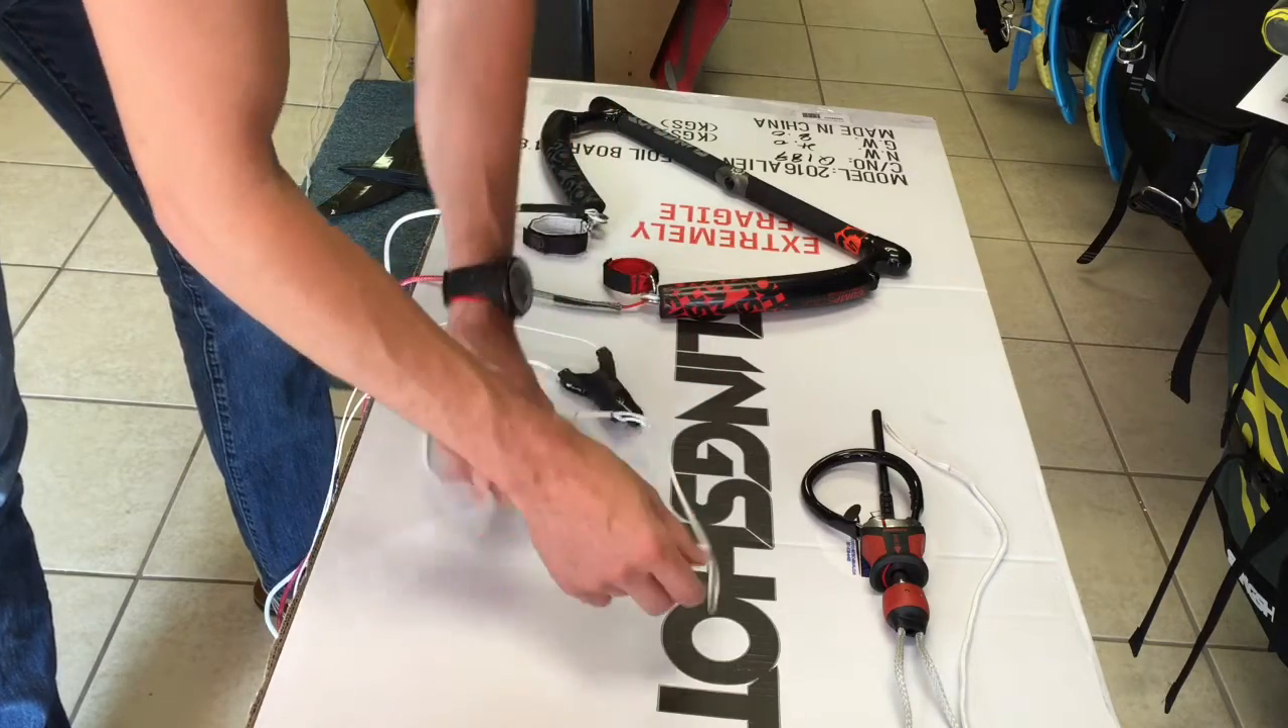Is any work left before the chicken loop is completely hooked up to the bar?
Yes.